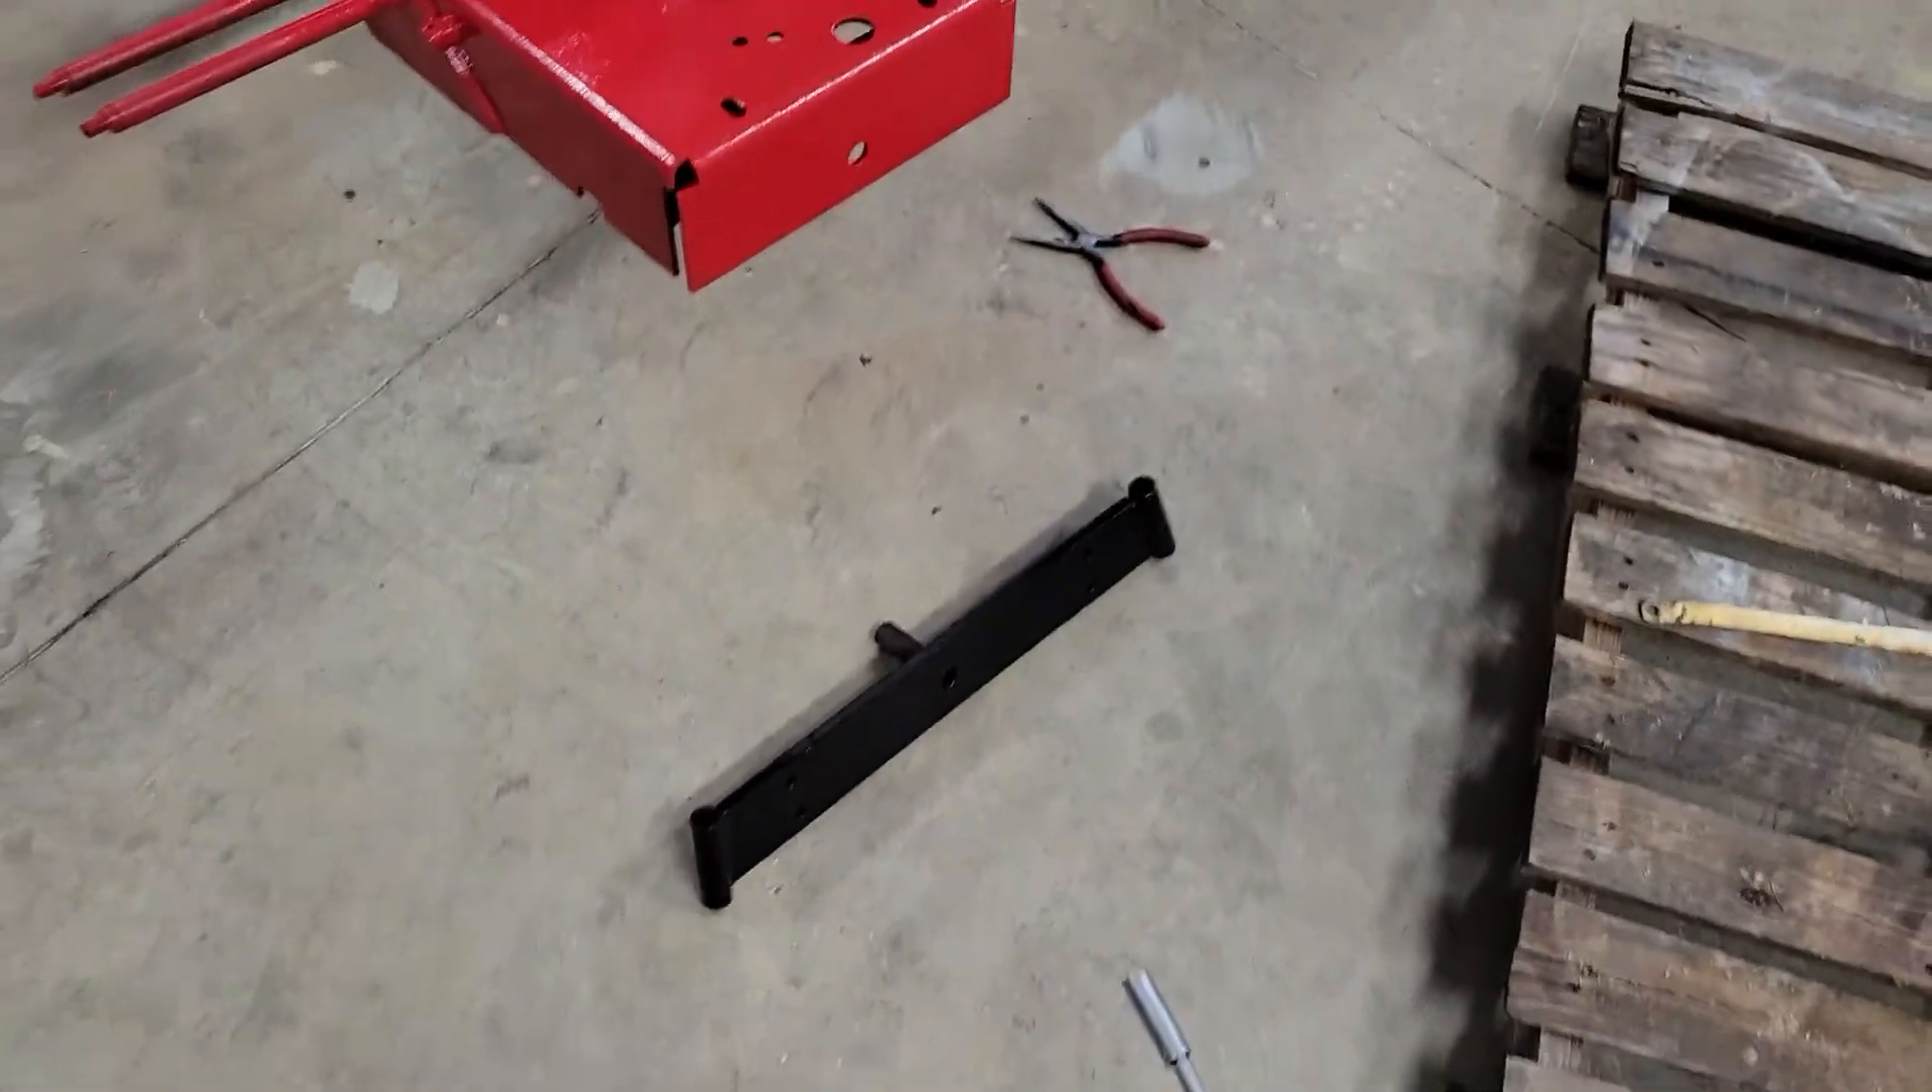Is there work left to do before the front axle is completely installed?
Yes.